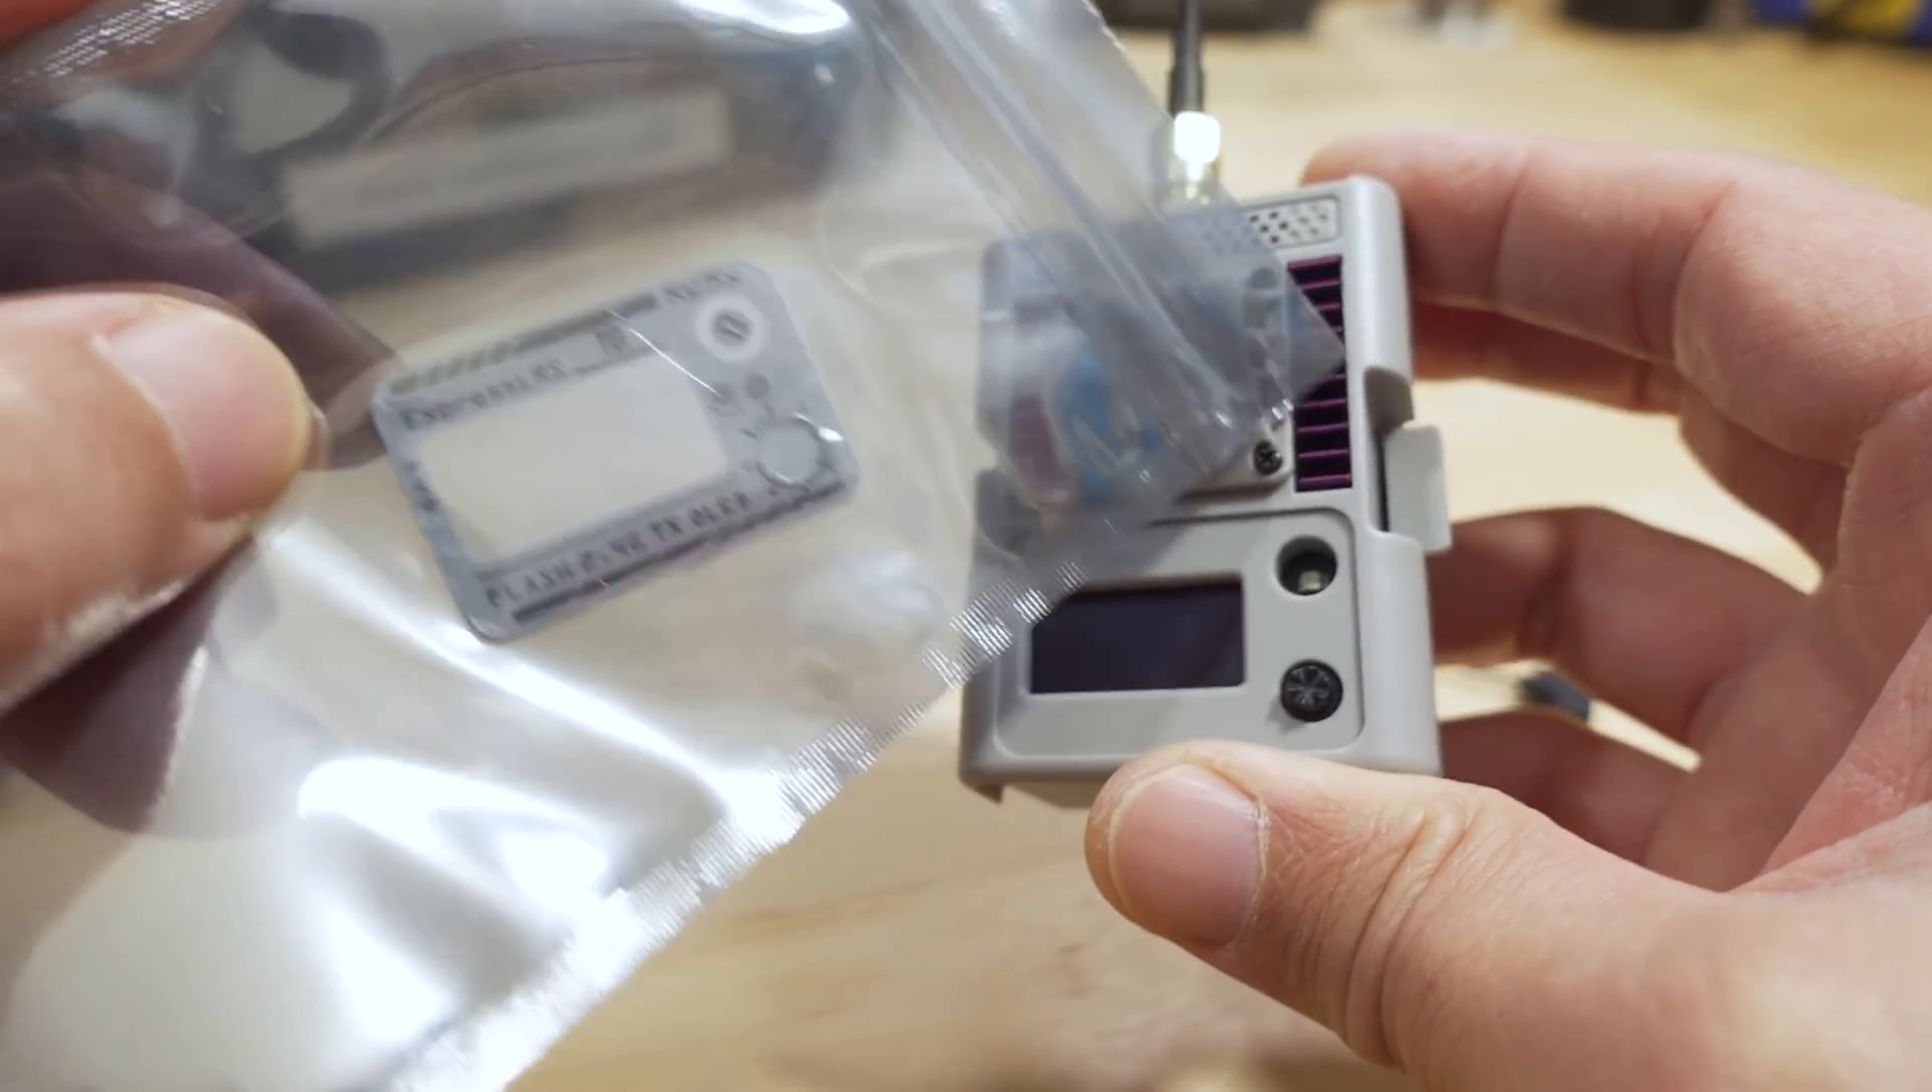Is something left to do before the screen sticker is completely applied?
Yes.